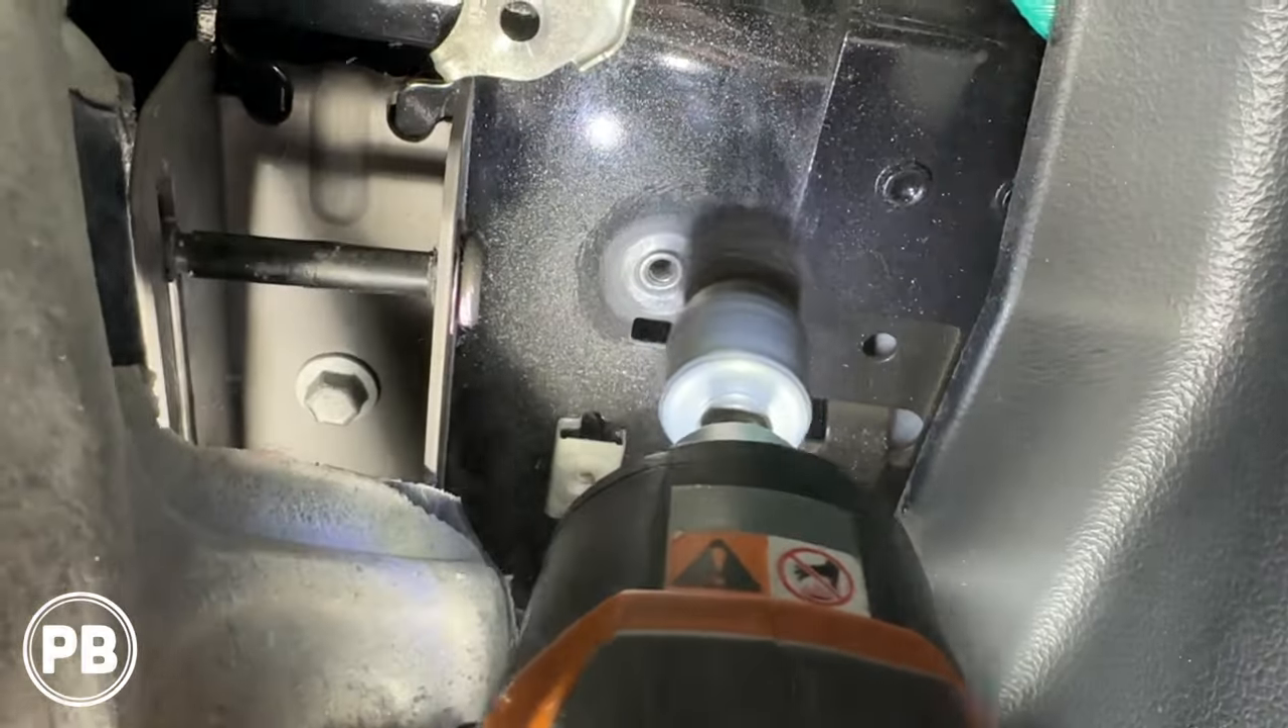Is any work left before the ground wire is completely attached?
Yes.